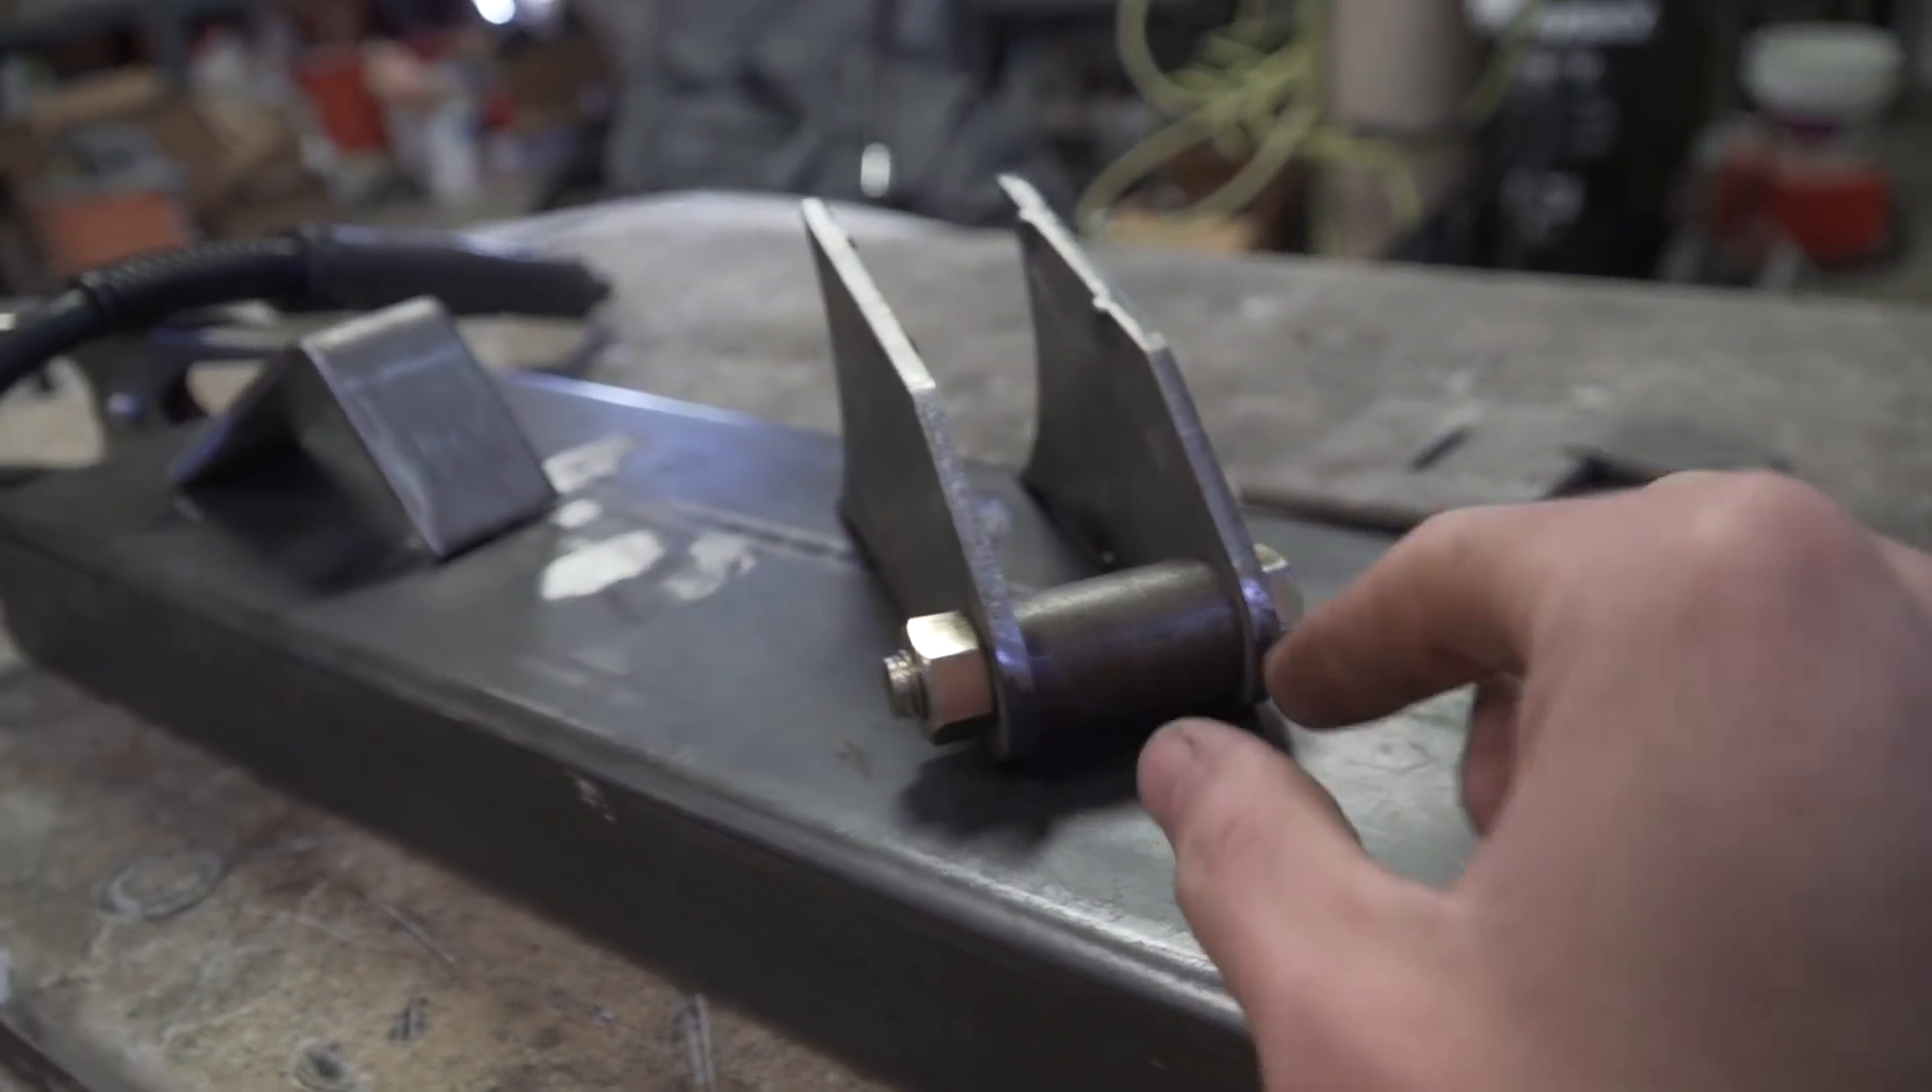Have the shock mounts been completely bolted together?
Yes.